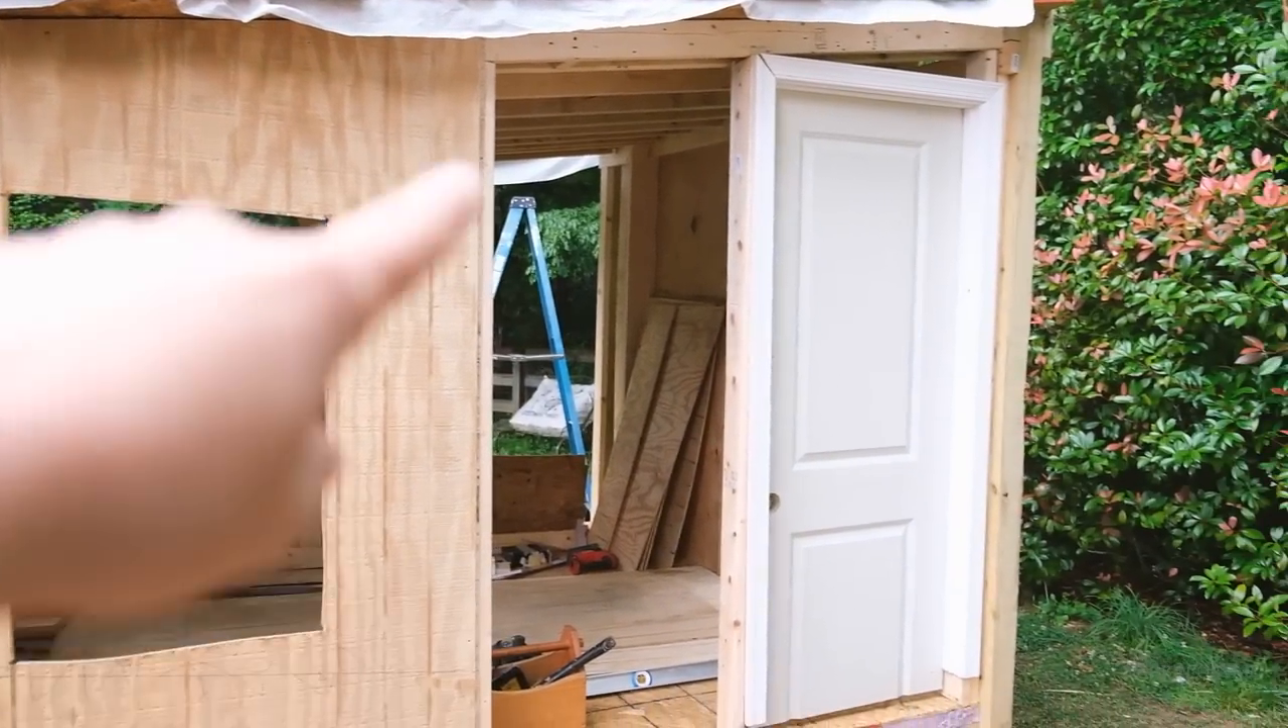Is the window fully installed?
No.